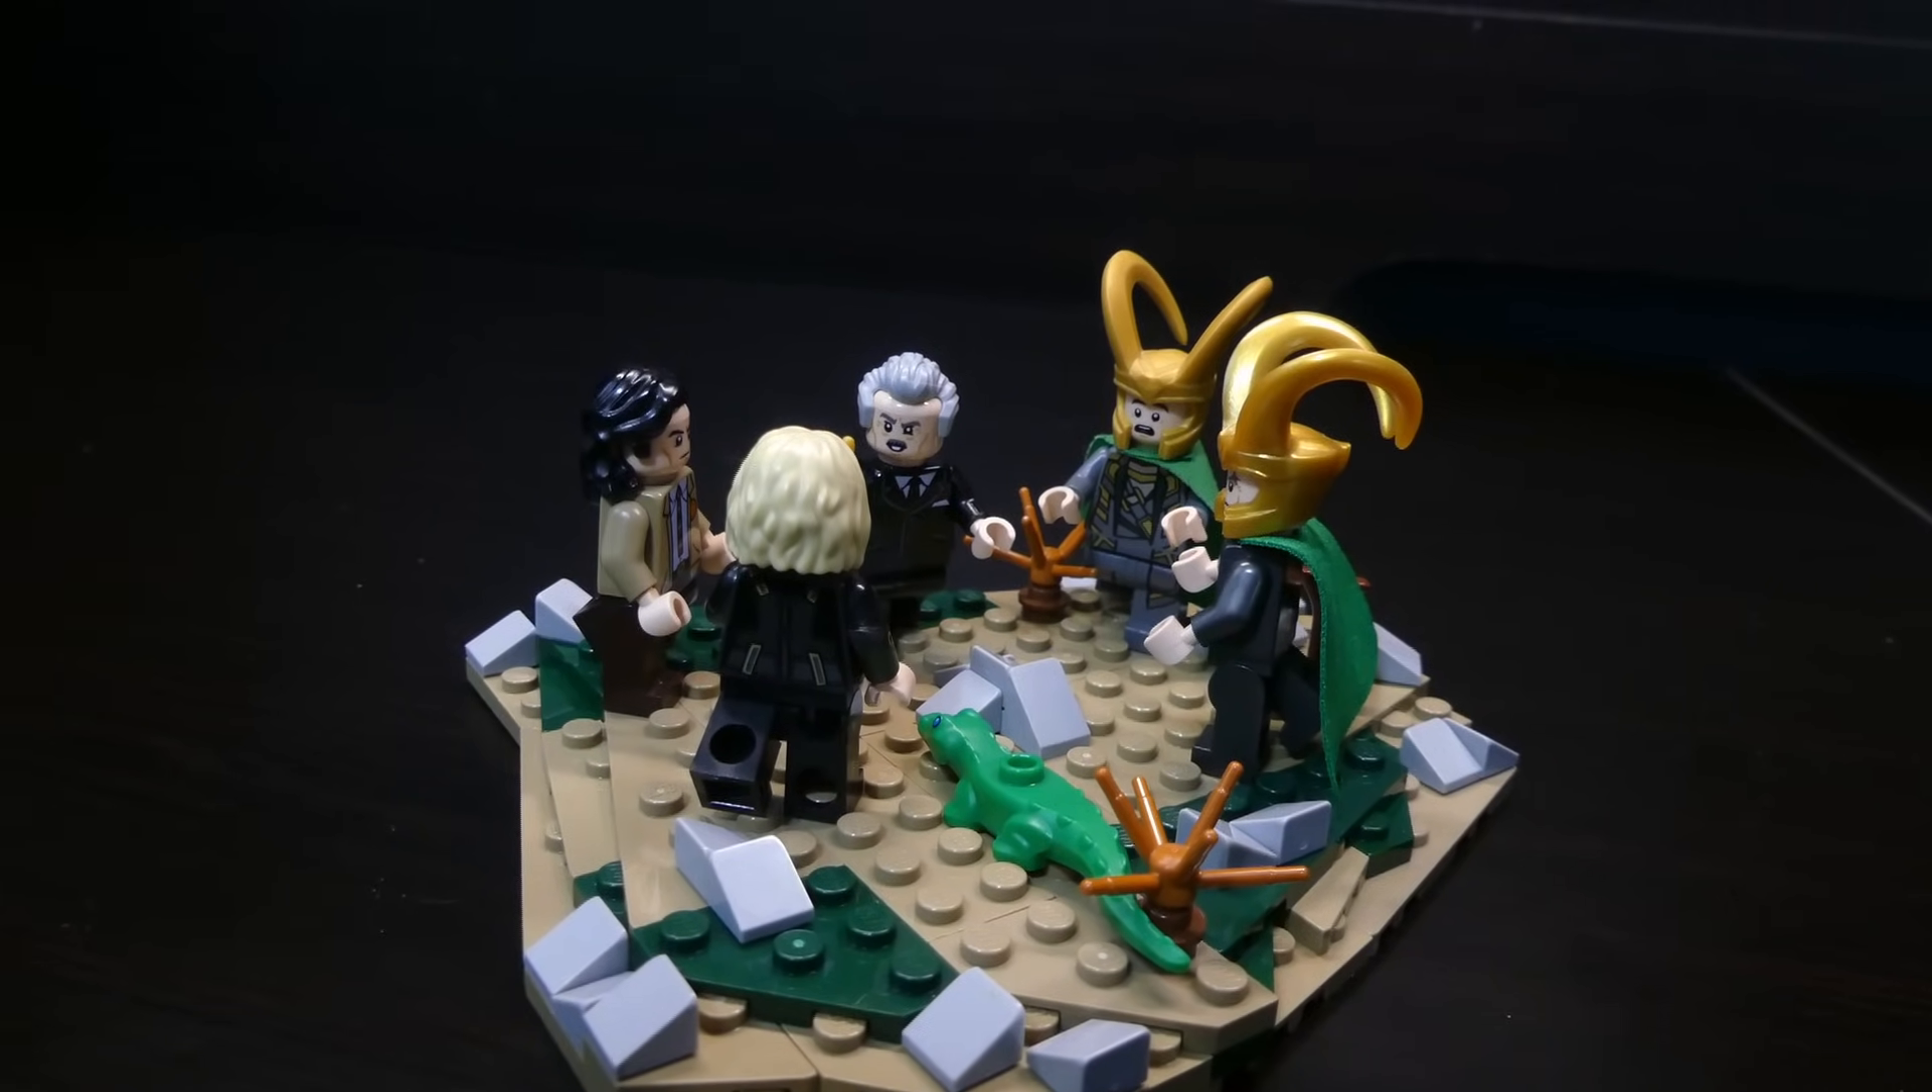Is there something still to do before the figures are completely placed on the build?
No.